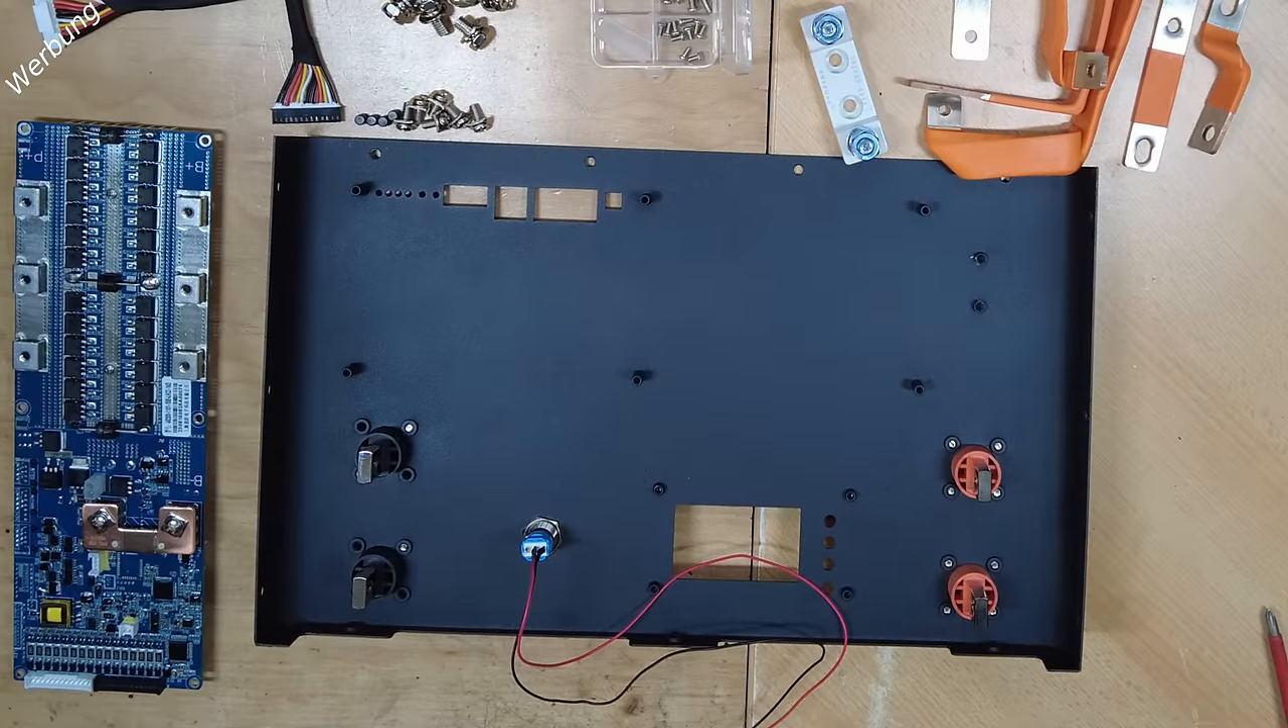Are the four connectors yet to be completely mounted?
No.